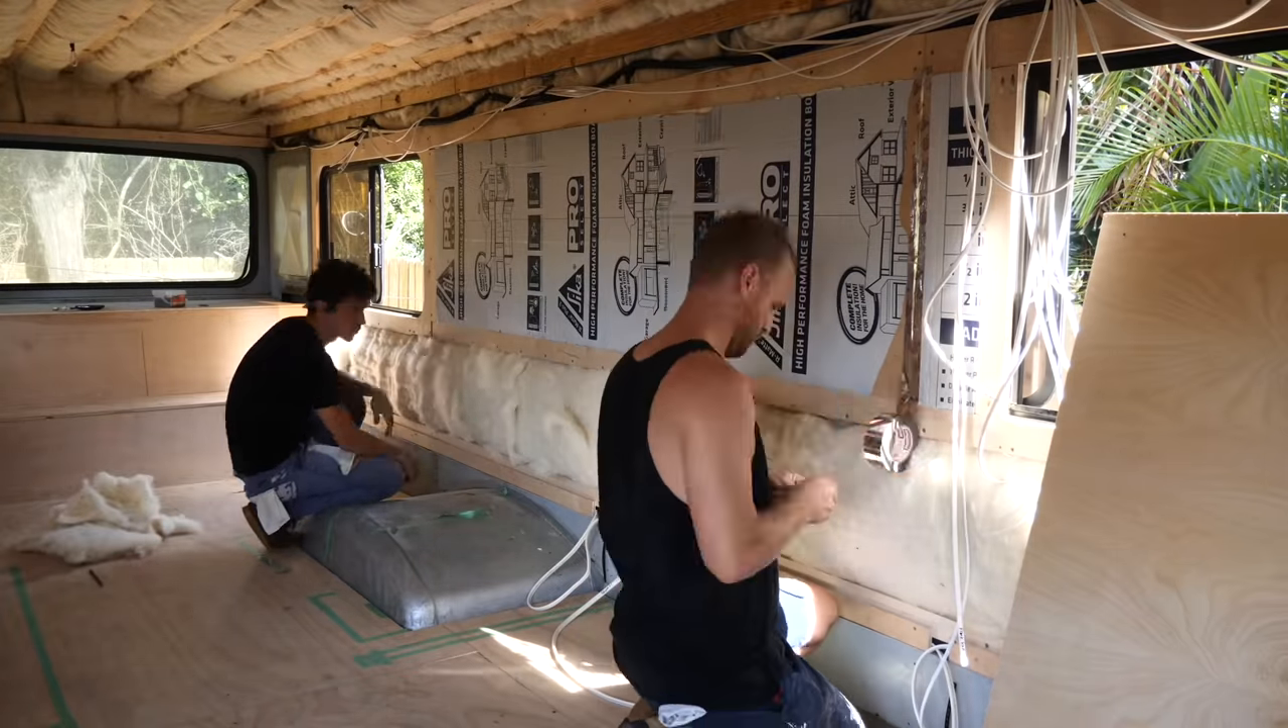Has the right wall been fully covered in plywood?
No.